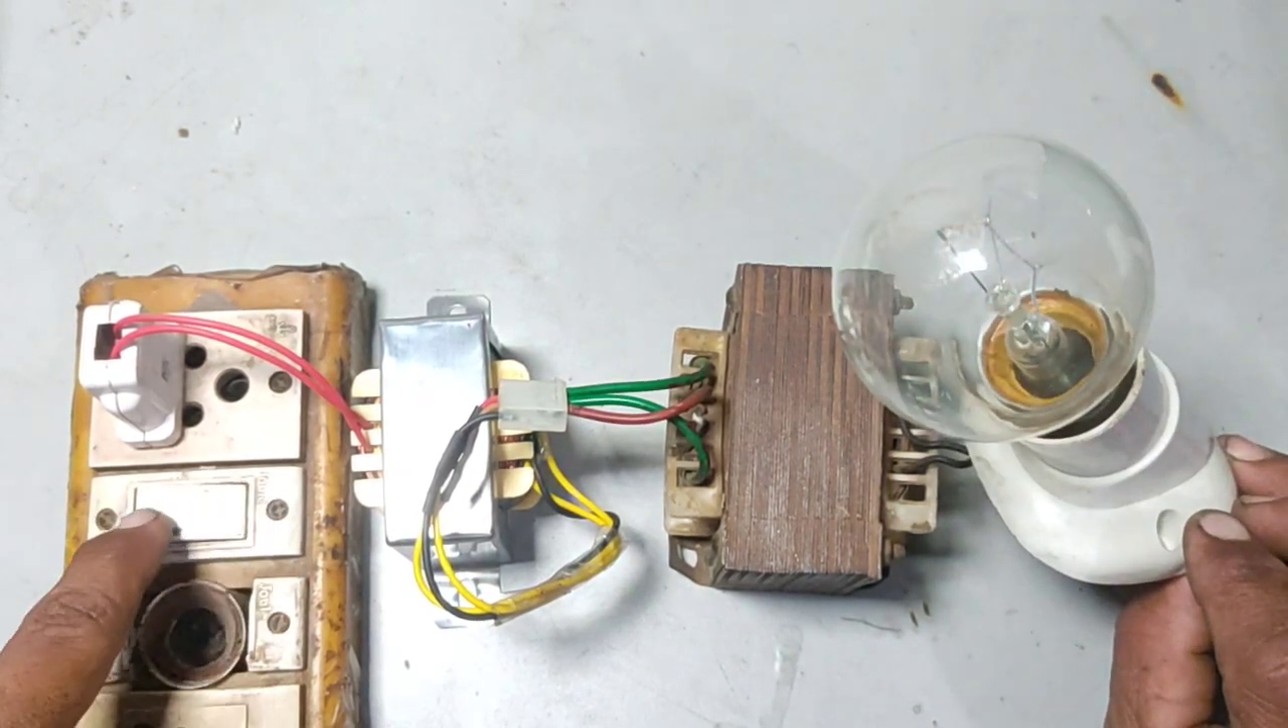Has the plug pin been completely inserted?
Yes.